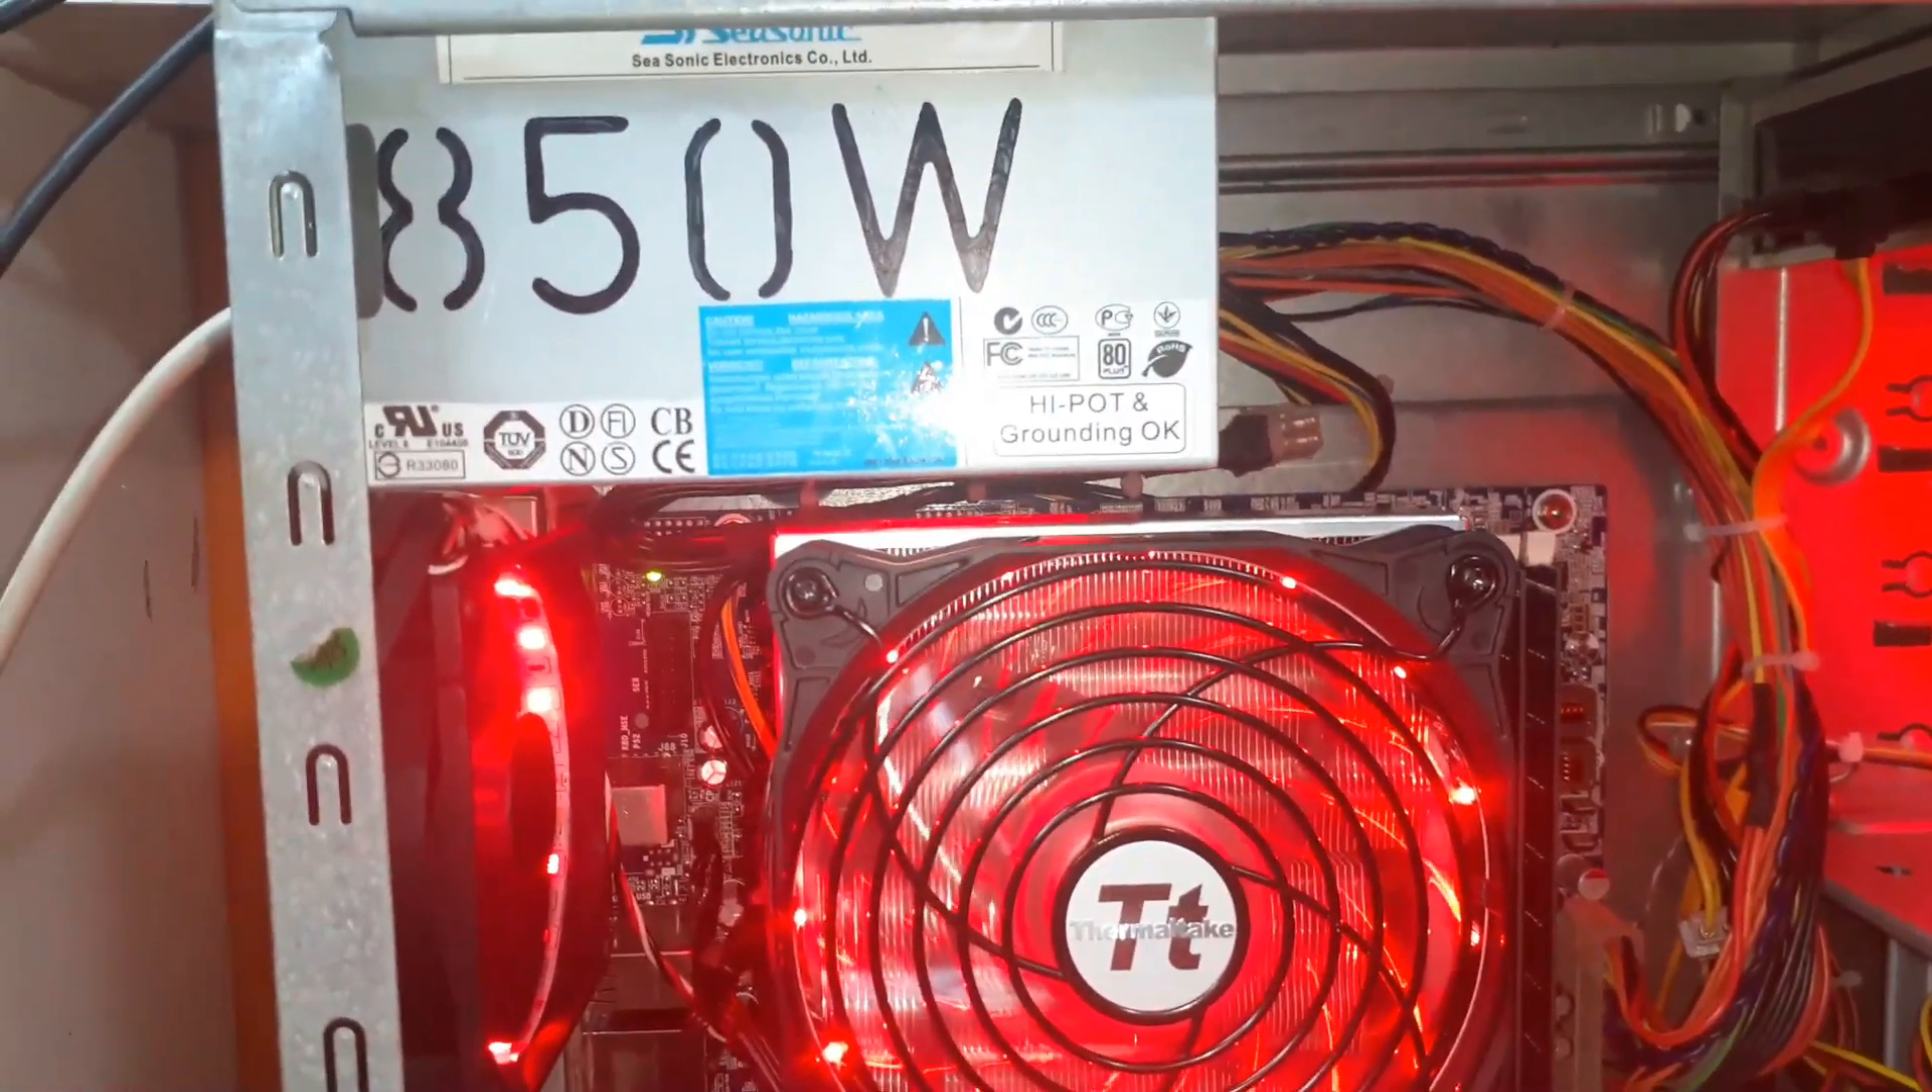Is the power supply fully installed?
Yes.